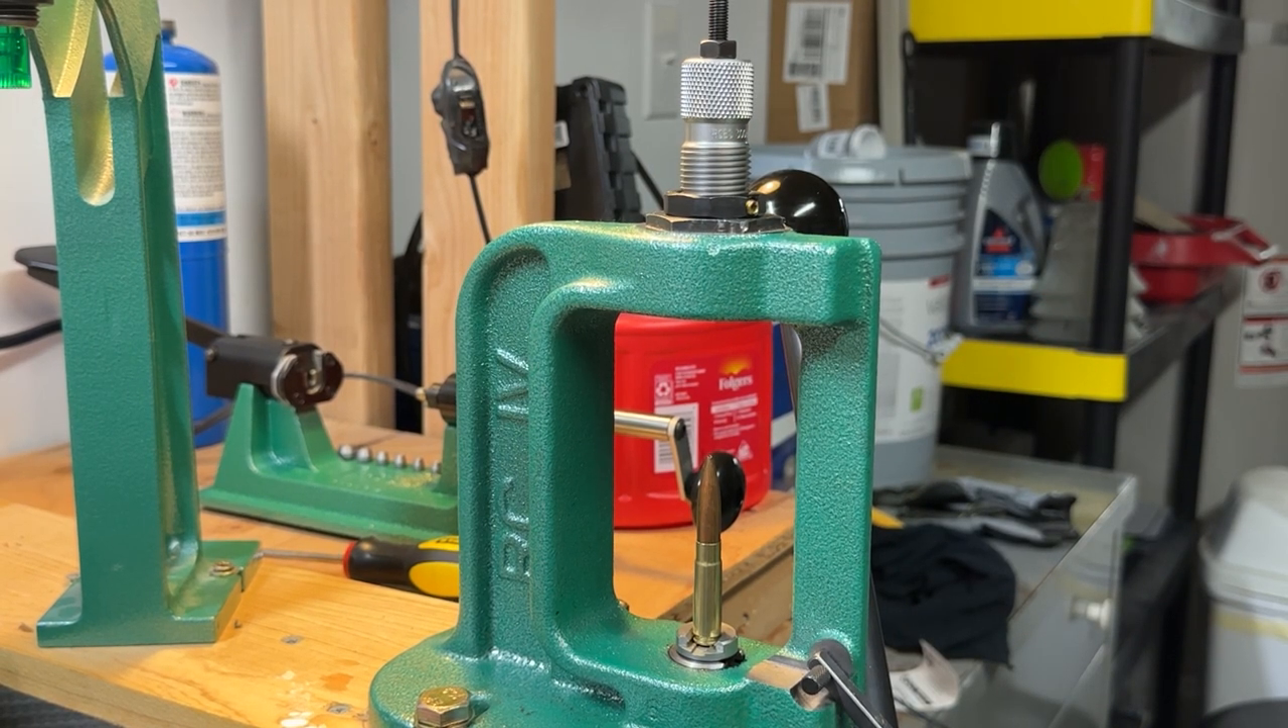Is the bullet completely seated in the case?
No.